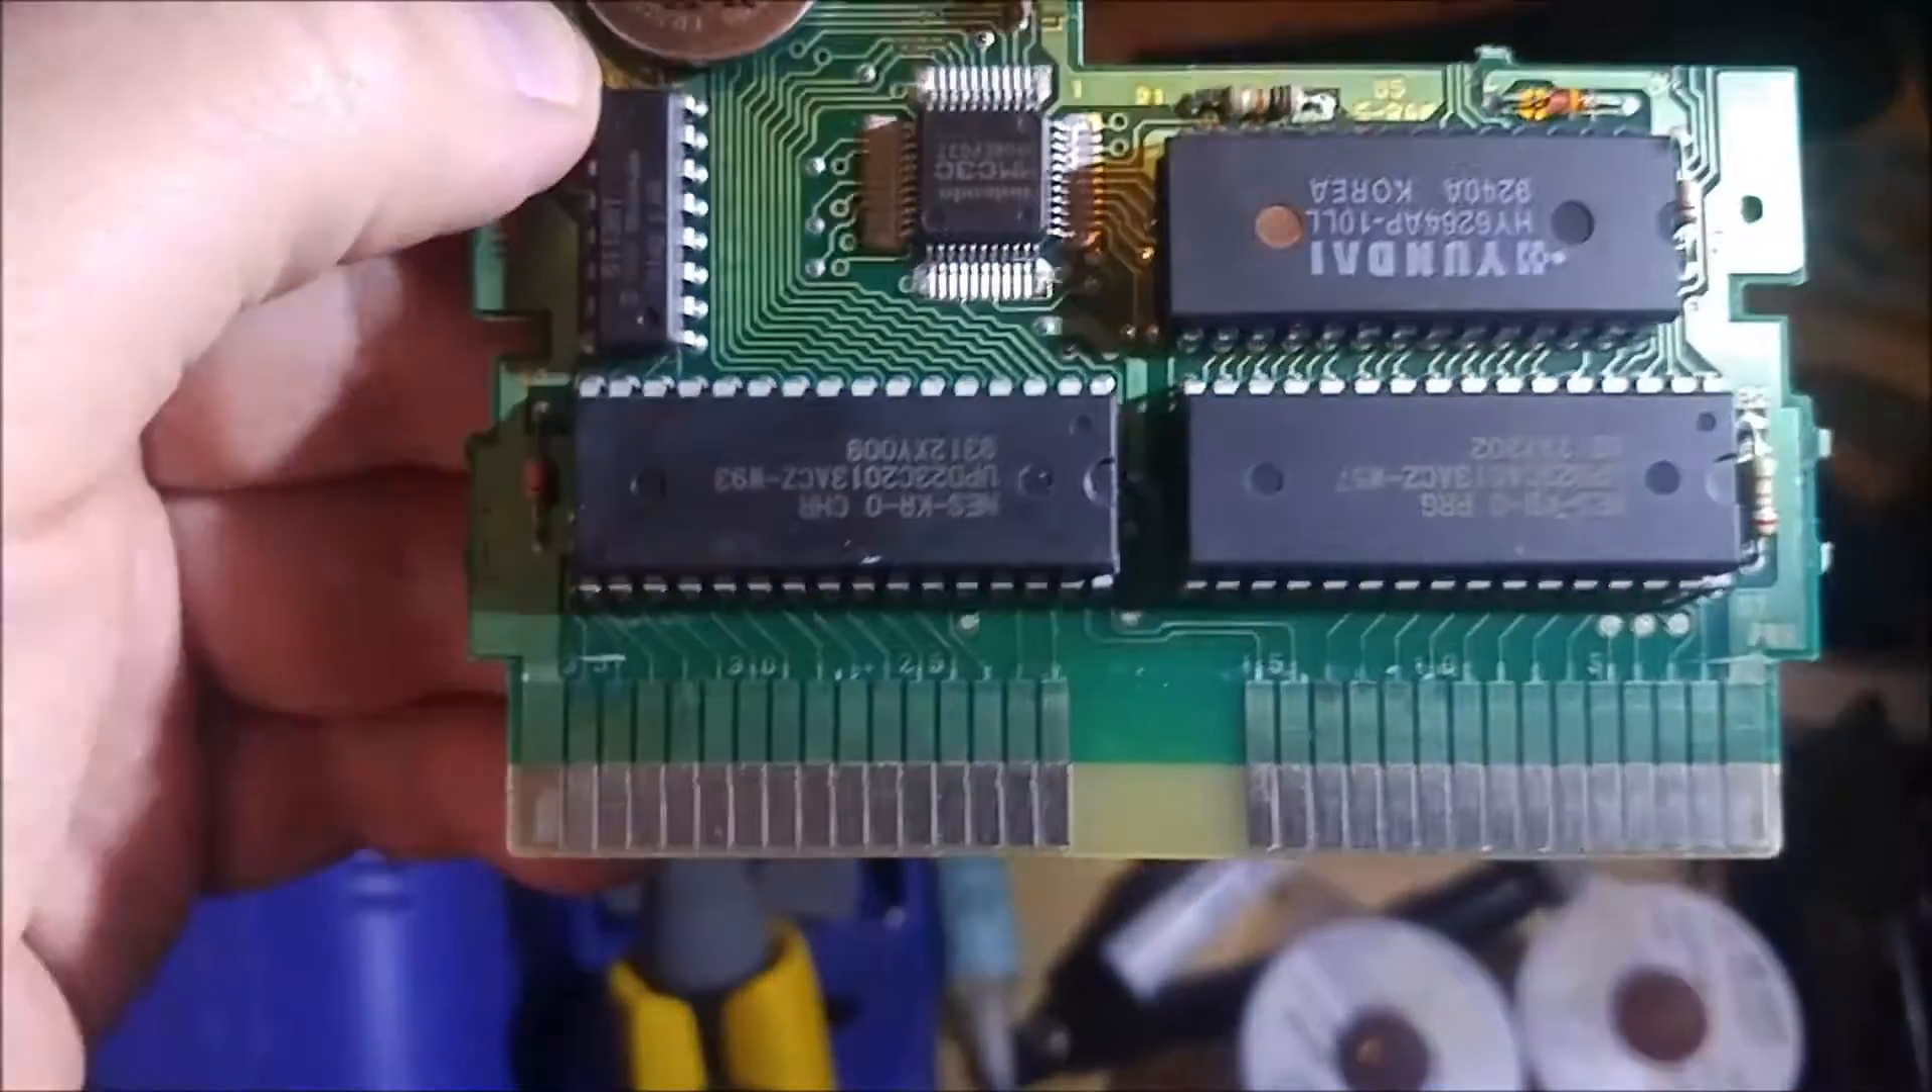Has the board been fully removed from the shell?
Yes.